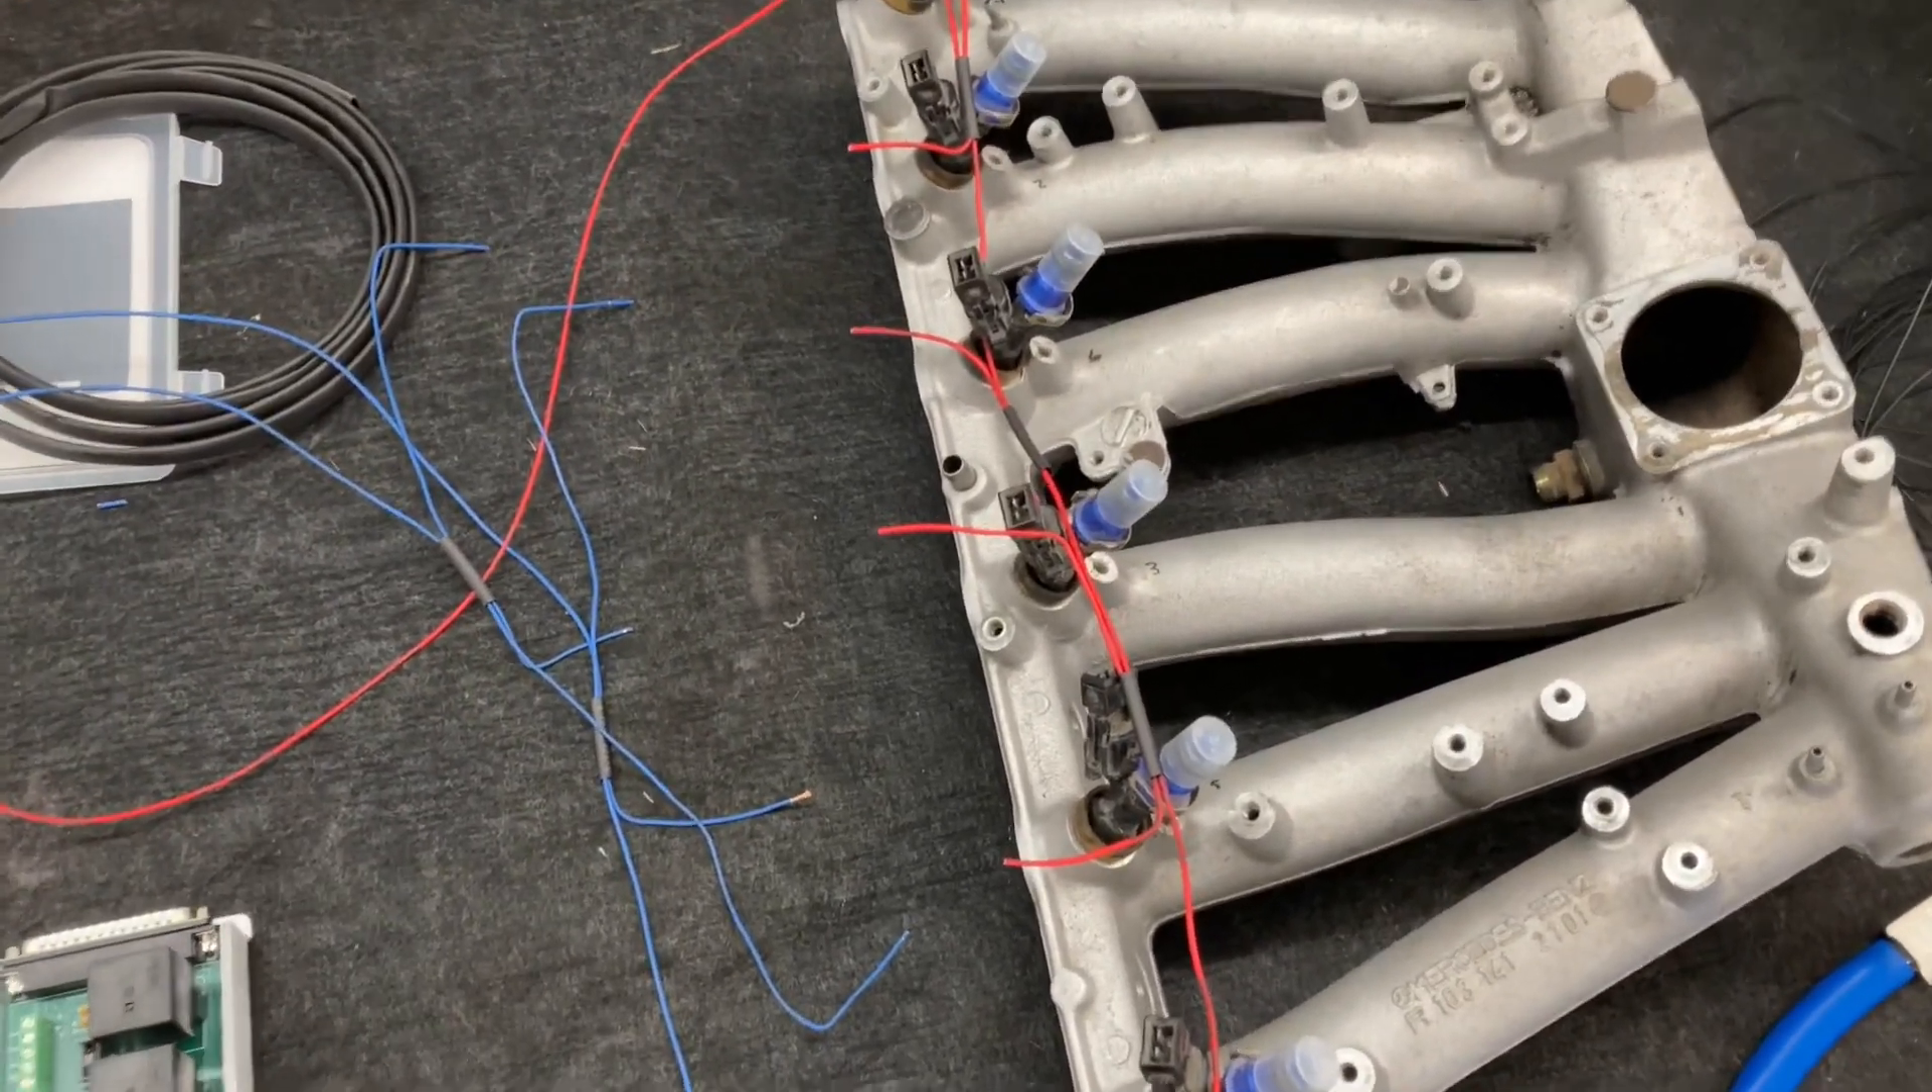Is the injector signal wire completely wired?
No.